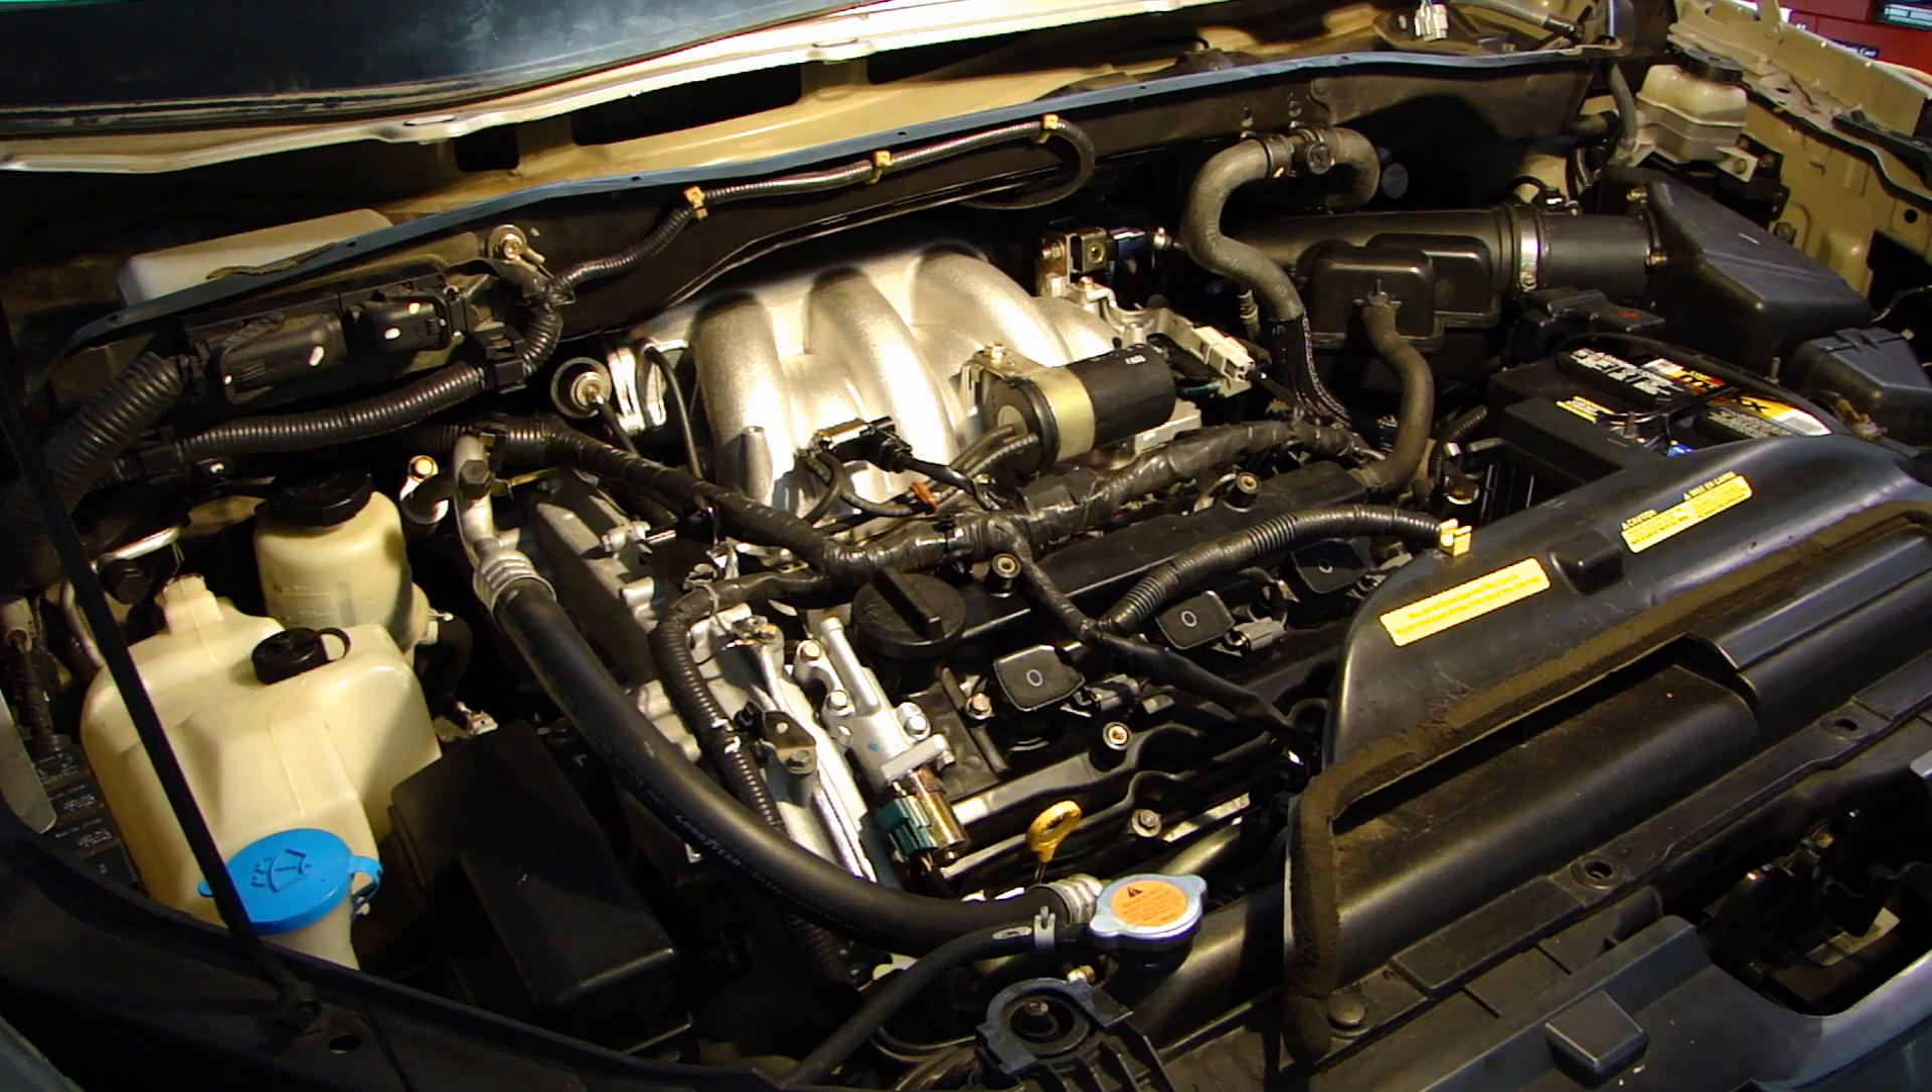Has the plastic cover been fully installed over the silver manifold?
No.